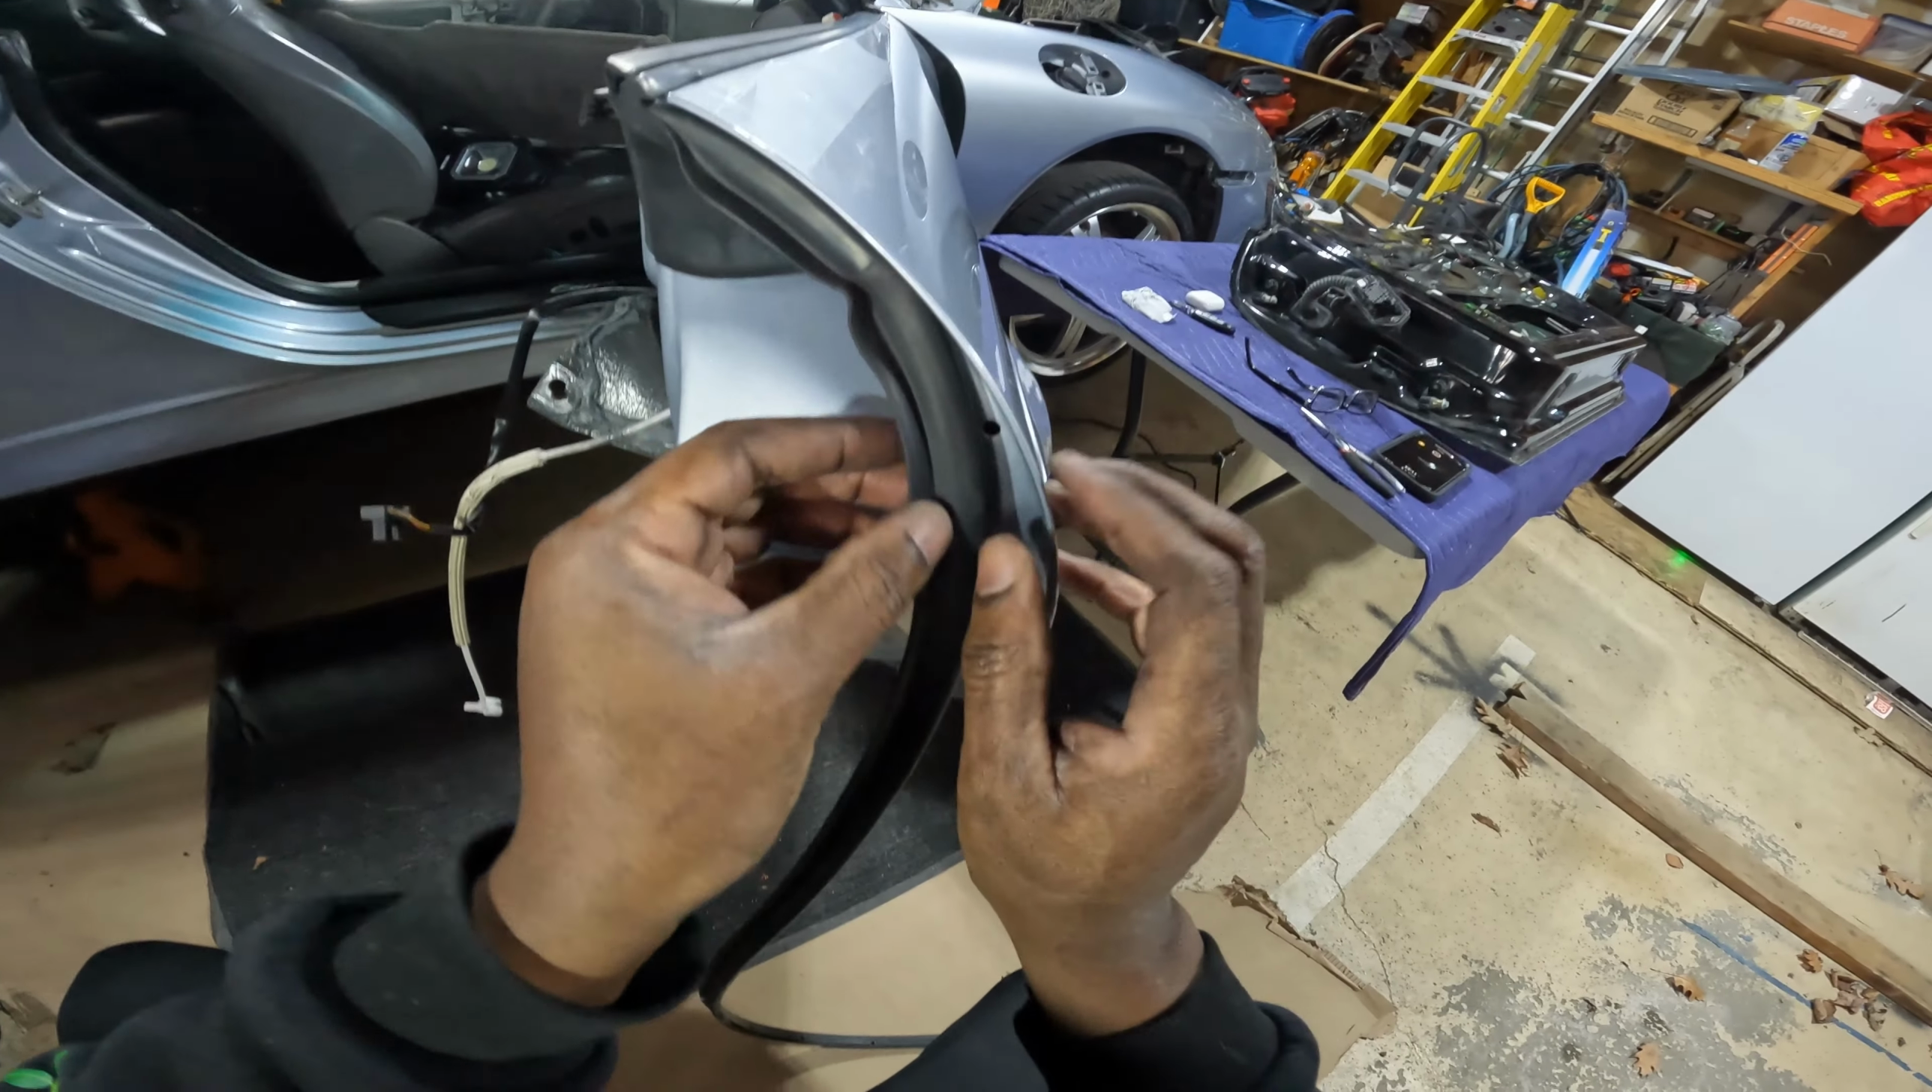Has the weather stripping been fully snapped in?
No.